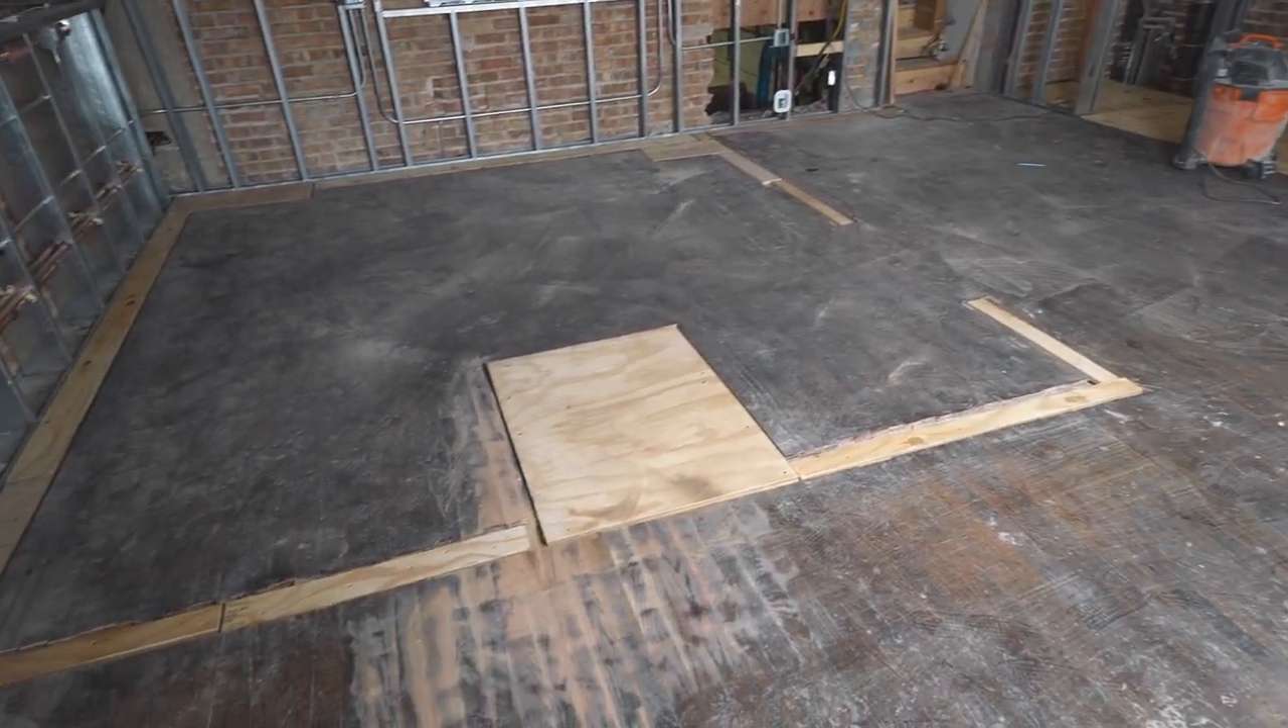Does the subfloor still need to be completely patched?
No.